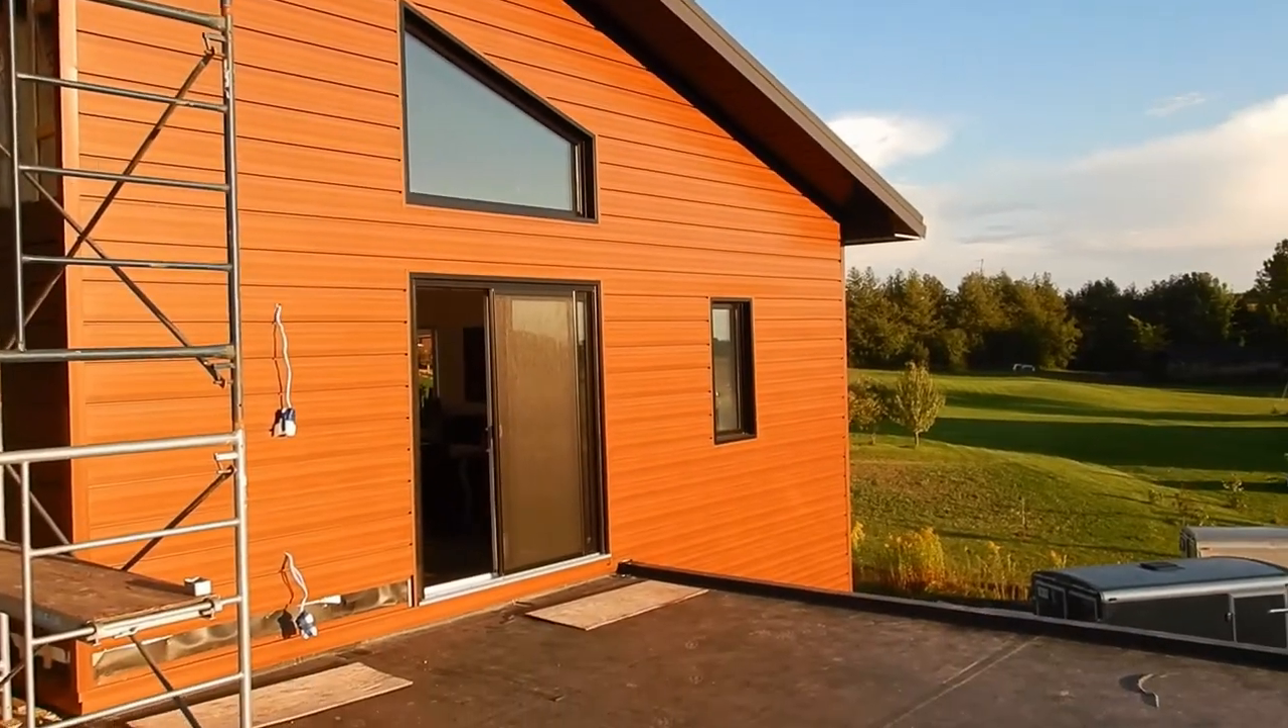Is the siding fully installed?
No.